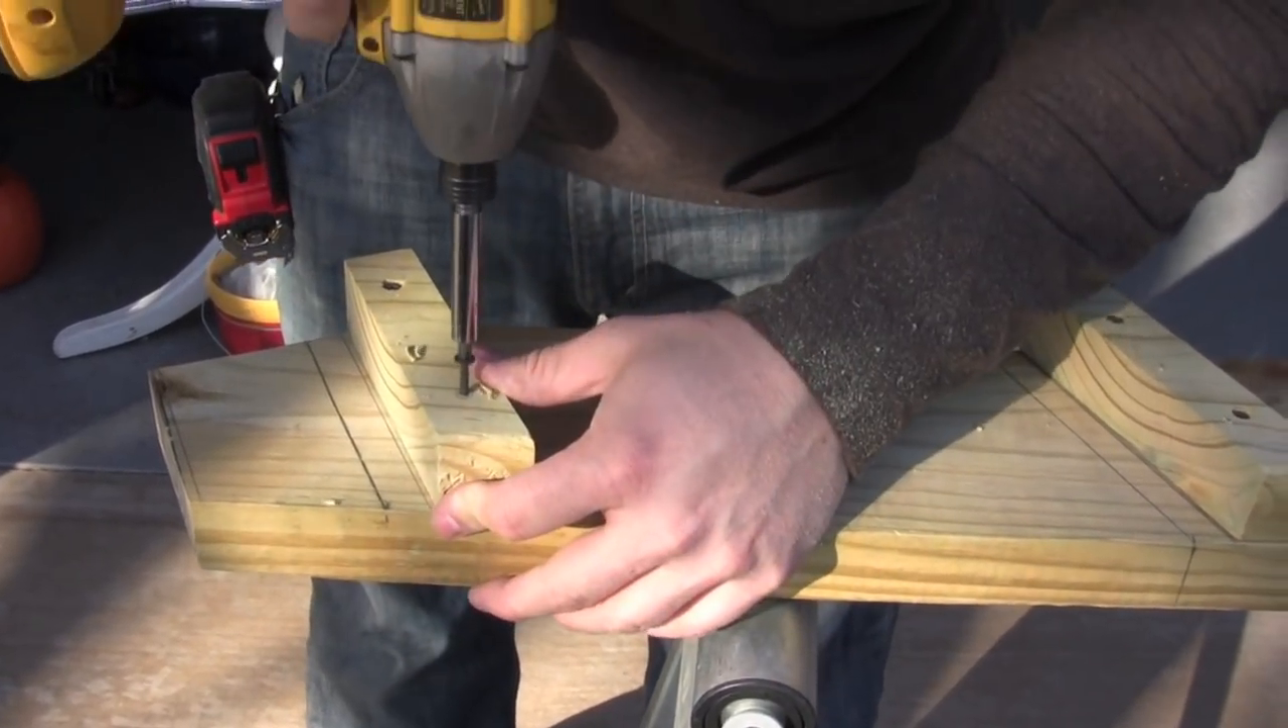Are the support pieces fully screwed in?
No.